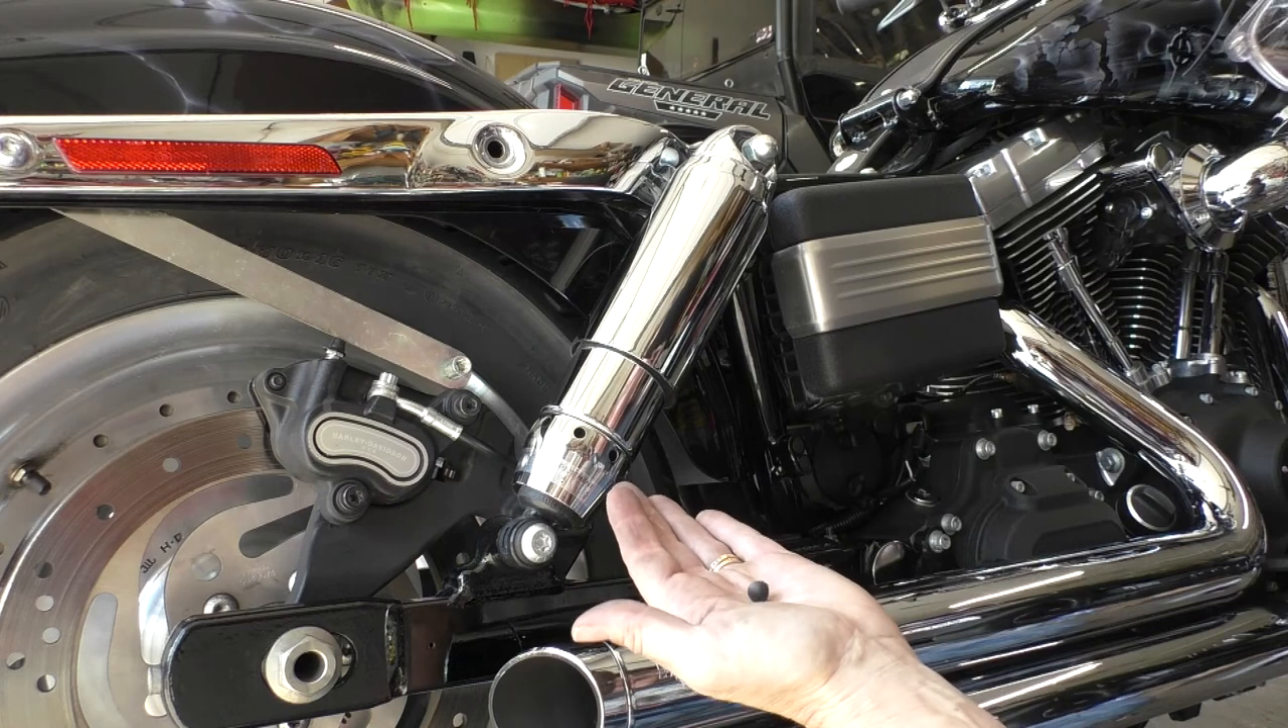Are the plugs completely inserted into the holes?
No.